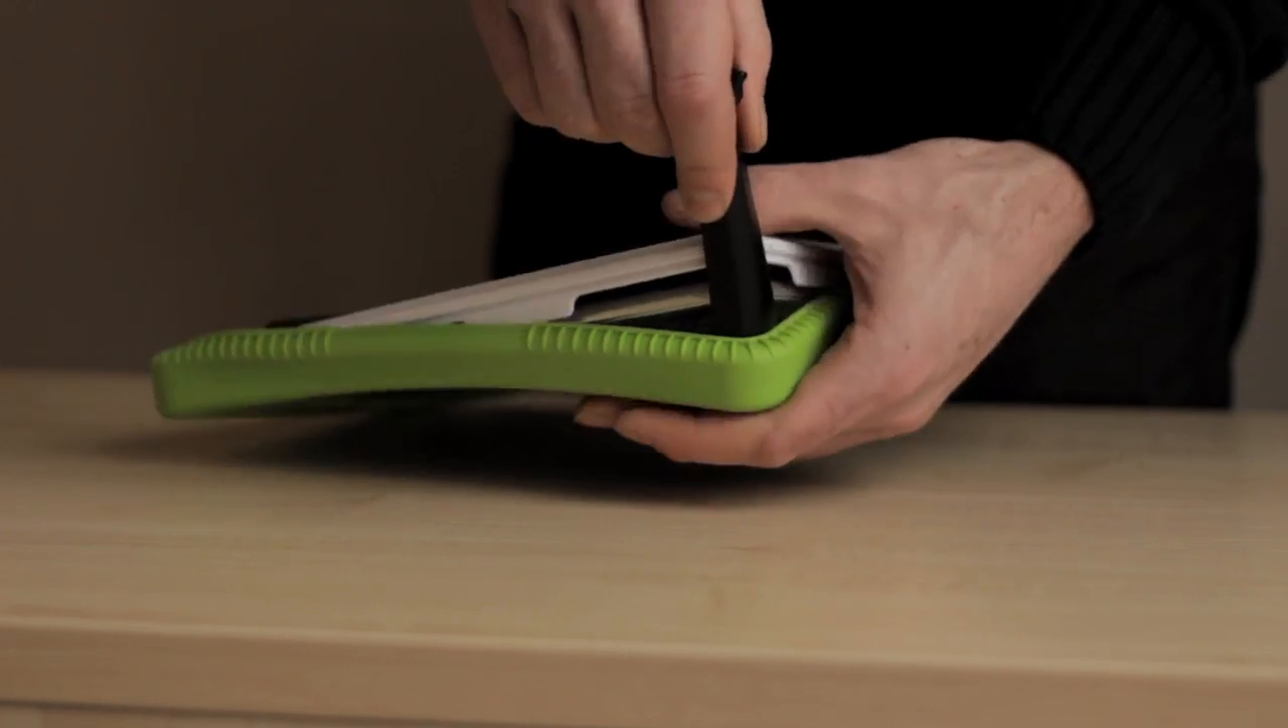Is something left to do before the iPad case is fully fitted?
Yes.